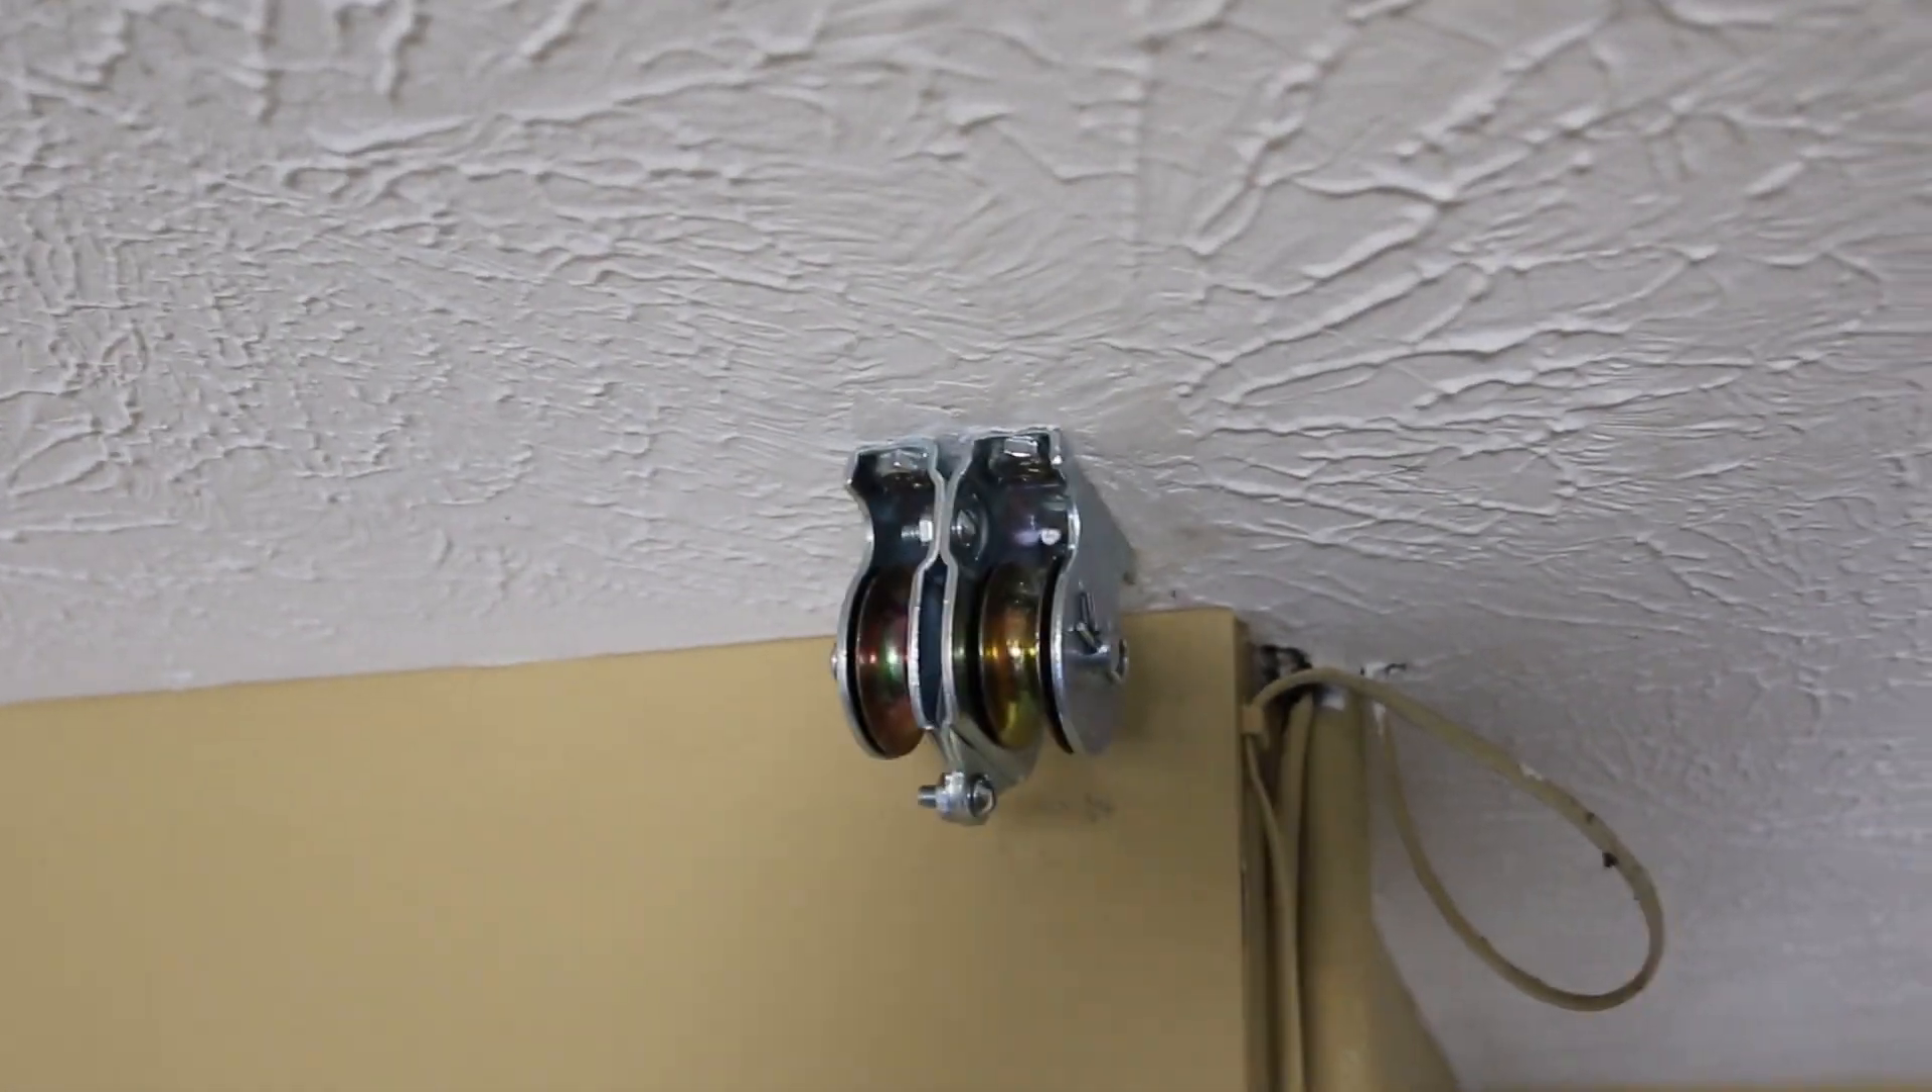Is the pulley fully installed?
Yes.